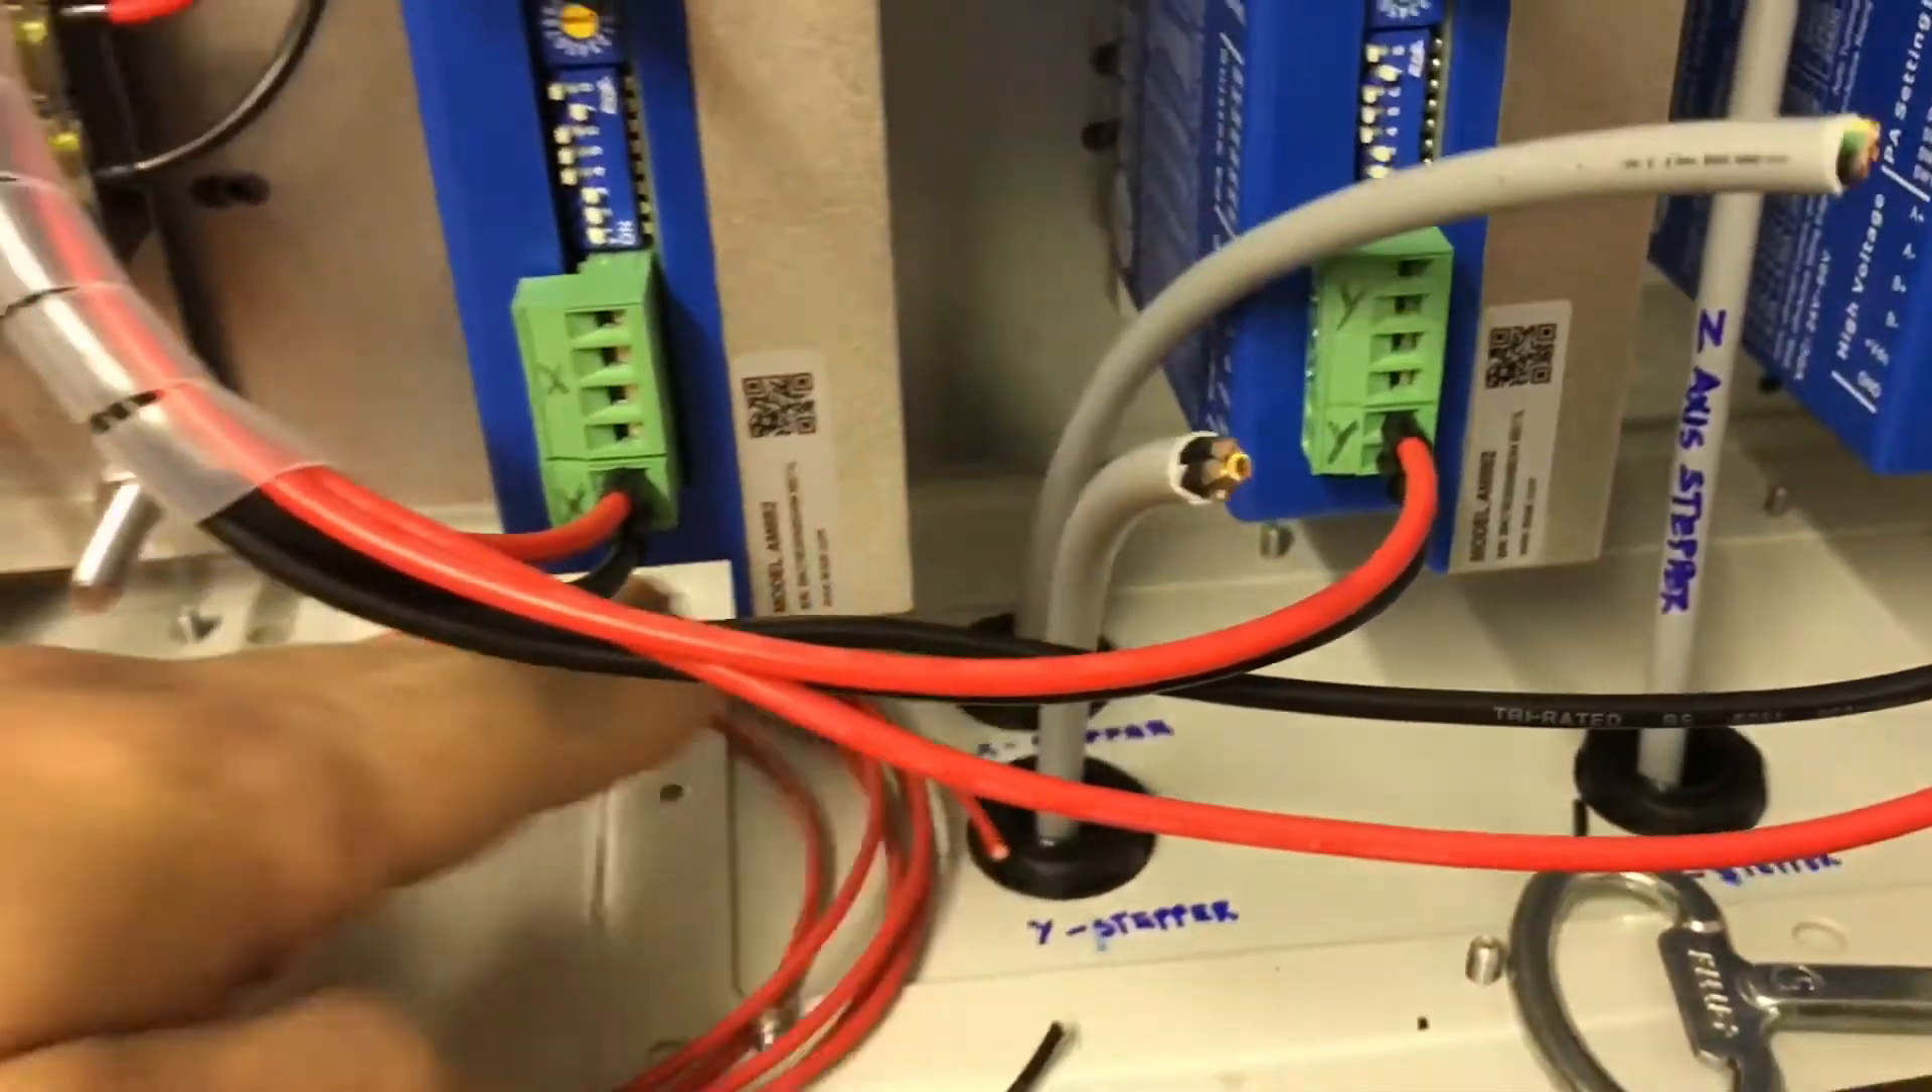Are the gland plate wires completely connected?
No.